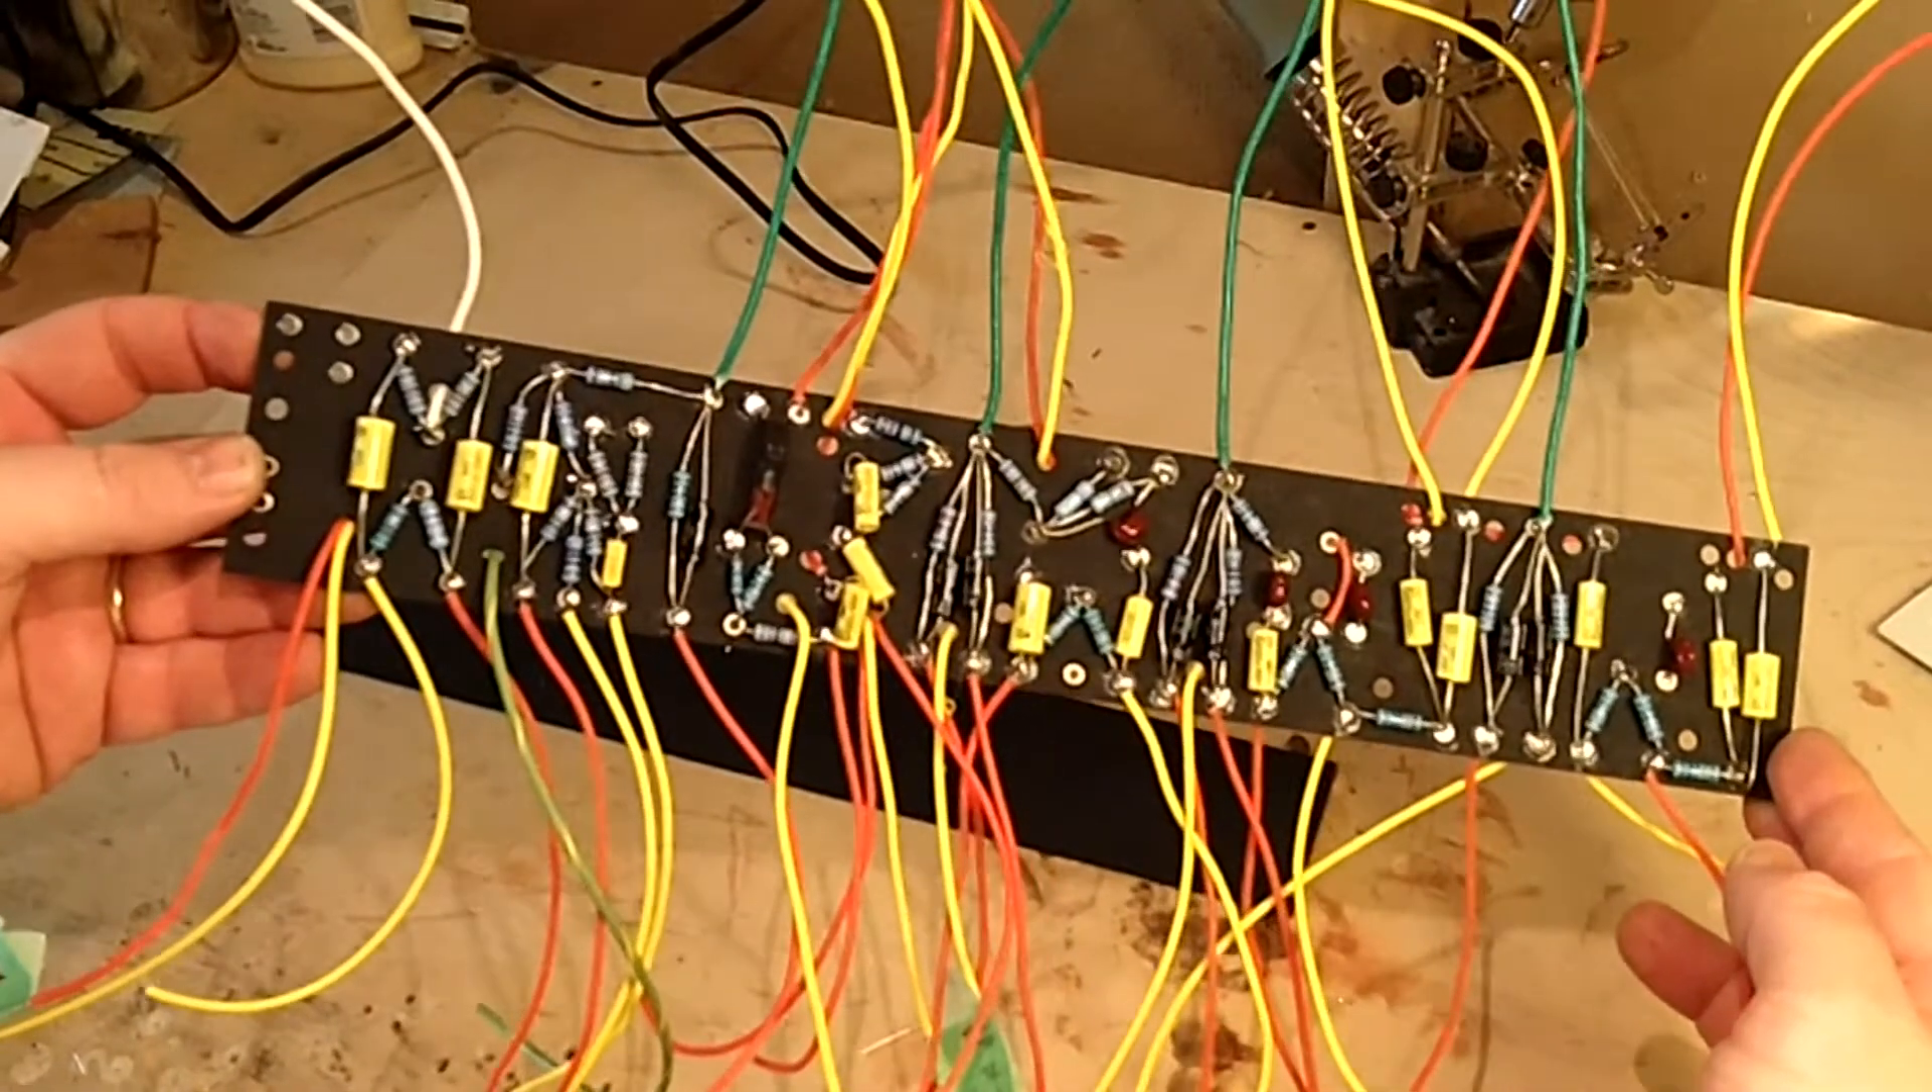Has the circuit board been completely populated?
Yes.